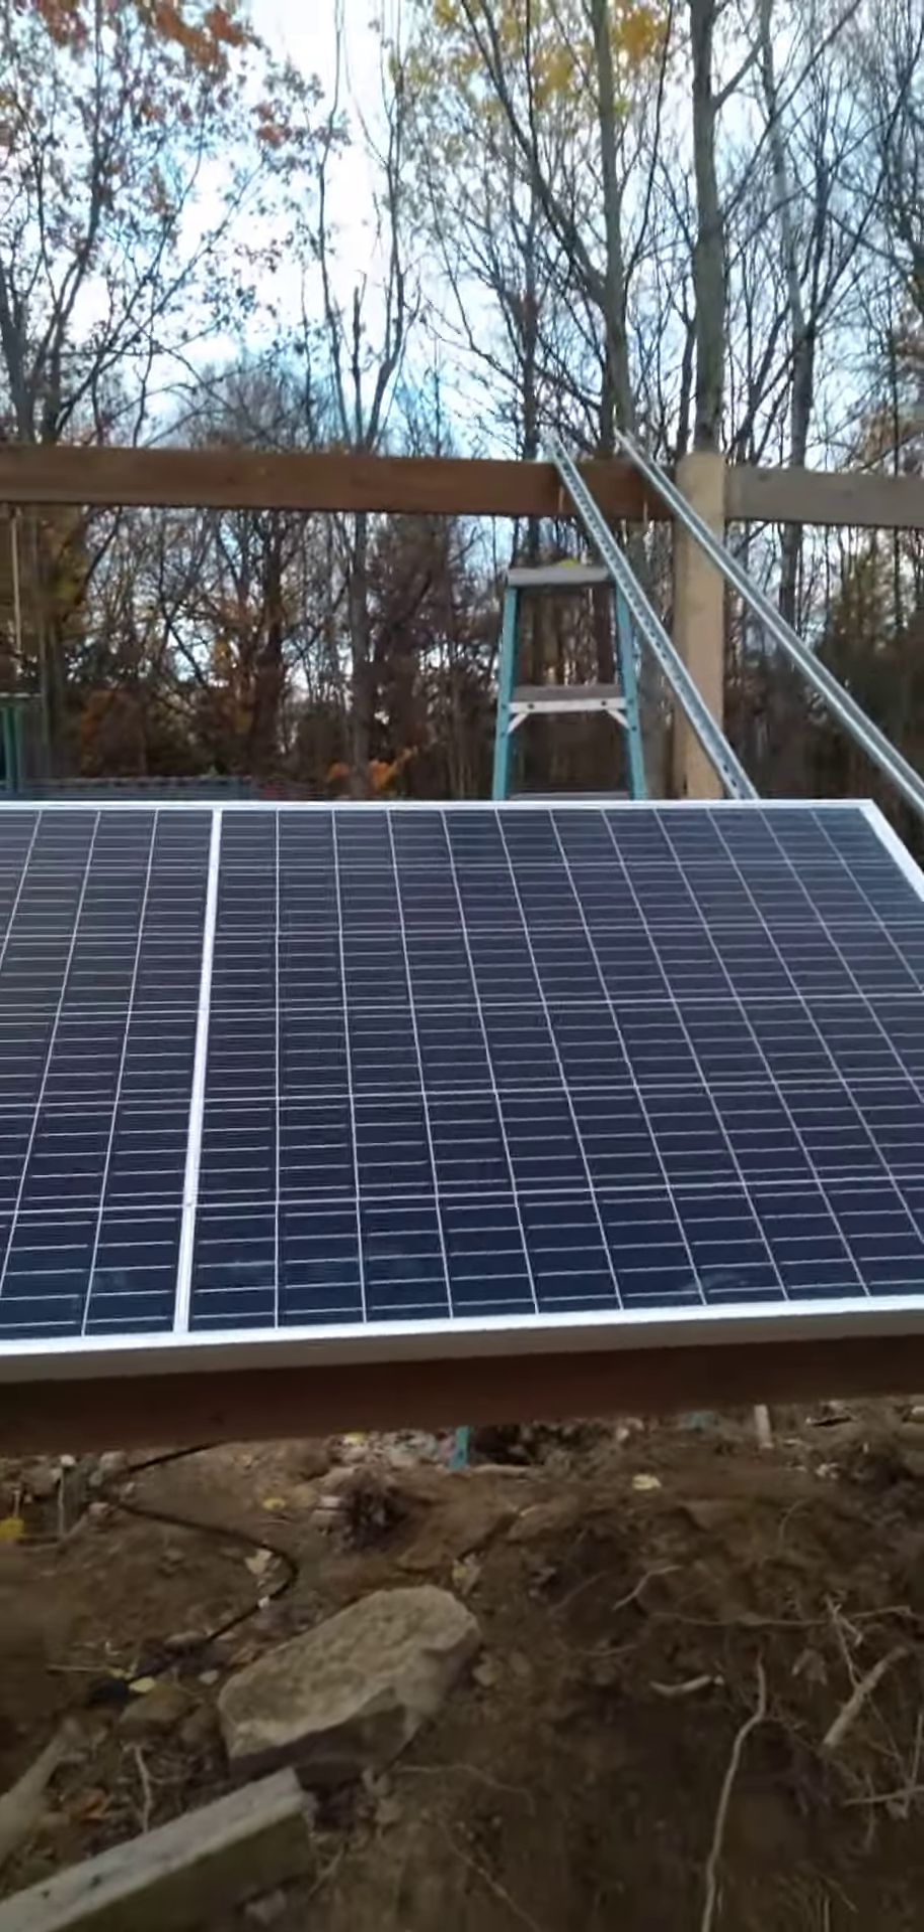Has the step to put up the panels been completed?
No.